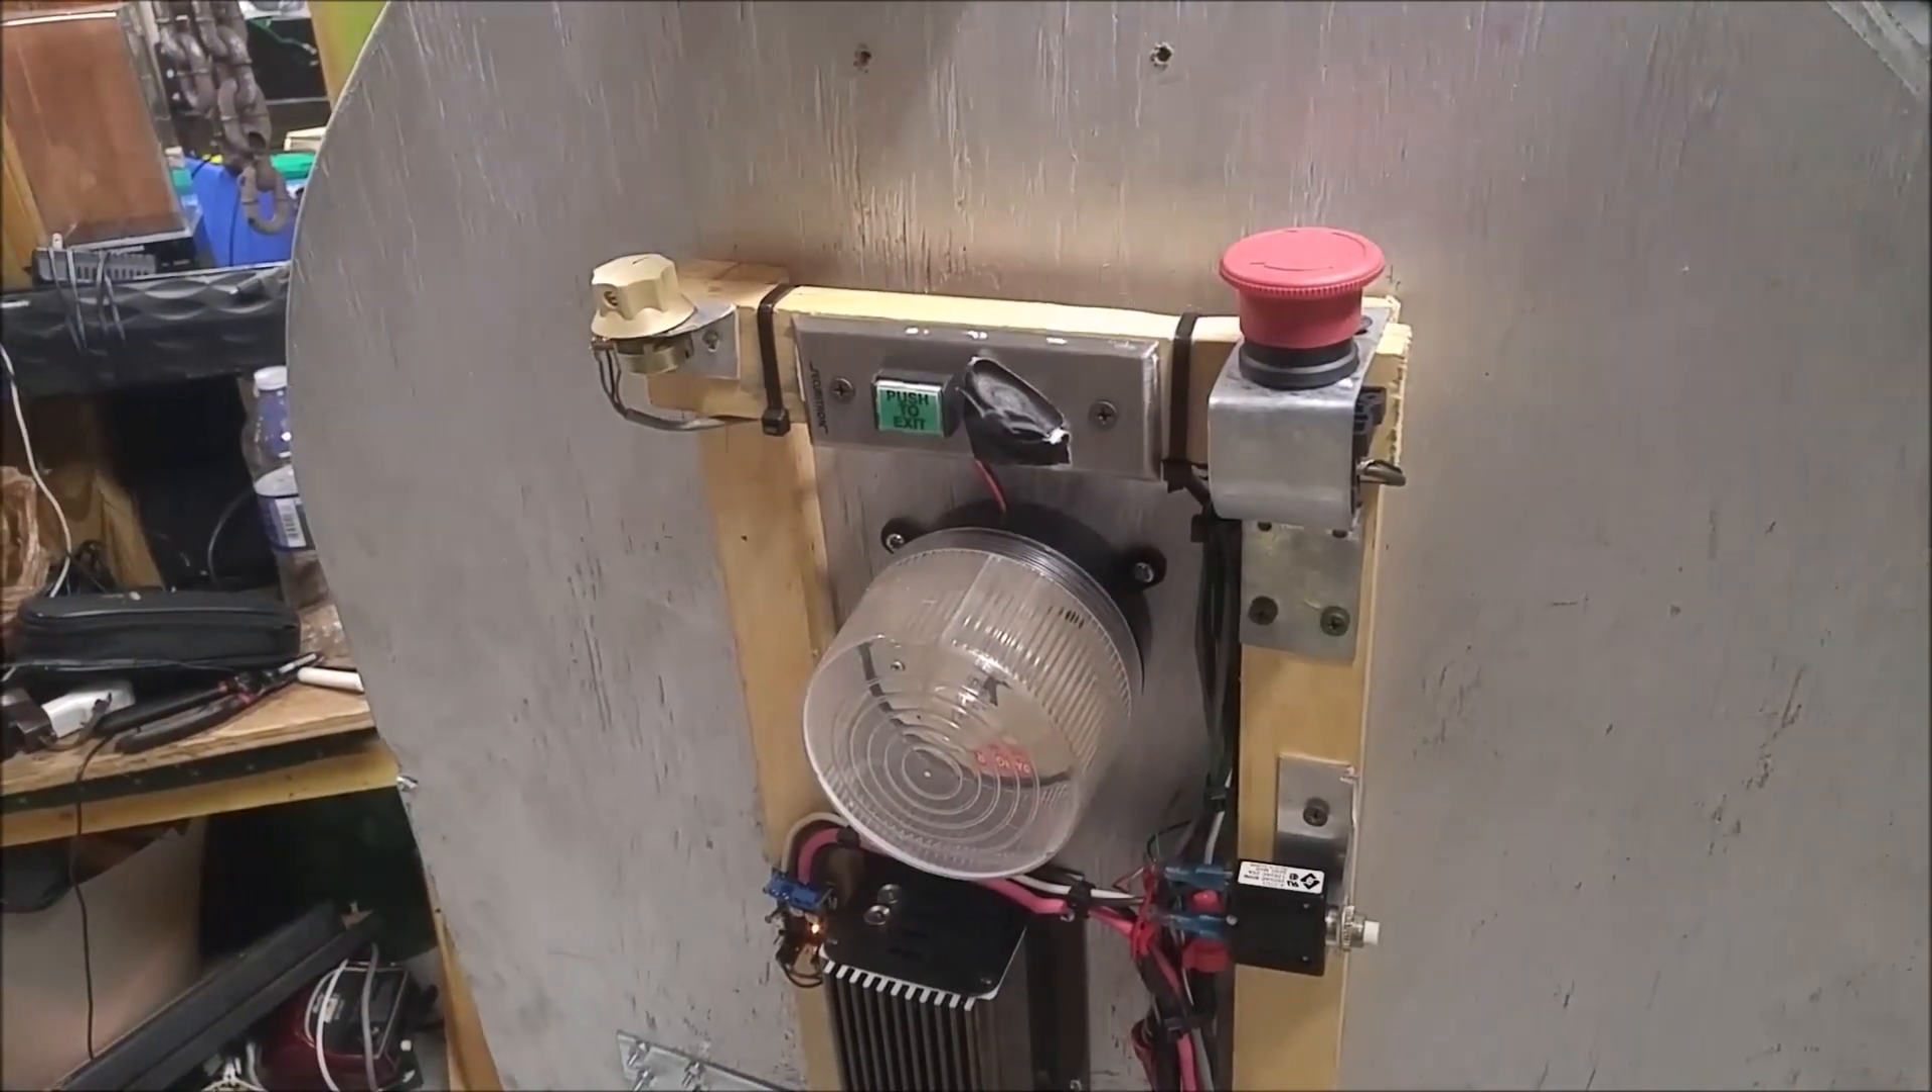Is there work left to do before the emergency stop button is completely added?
No.